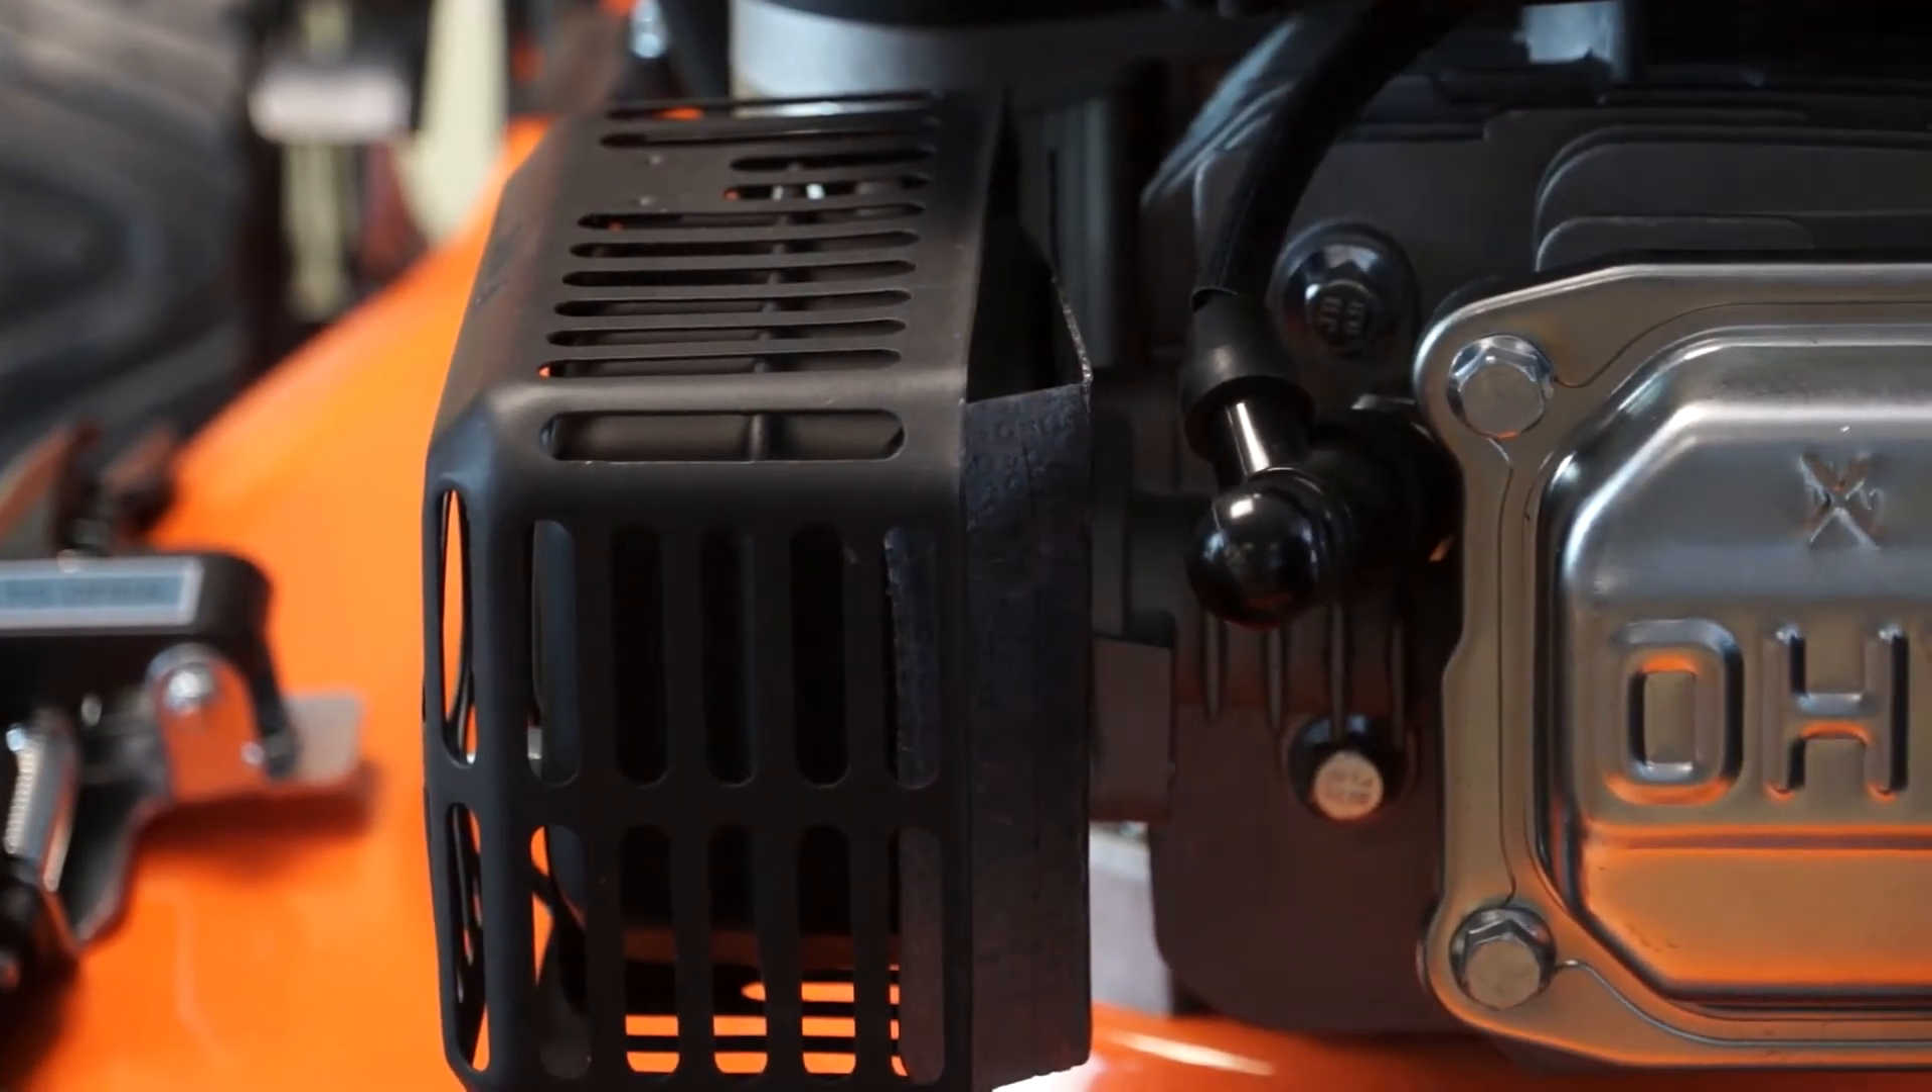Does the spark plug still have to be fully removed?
Yes.